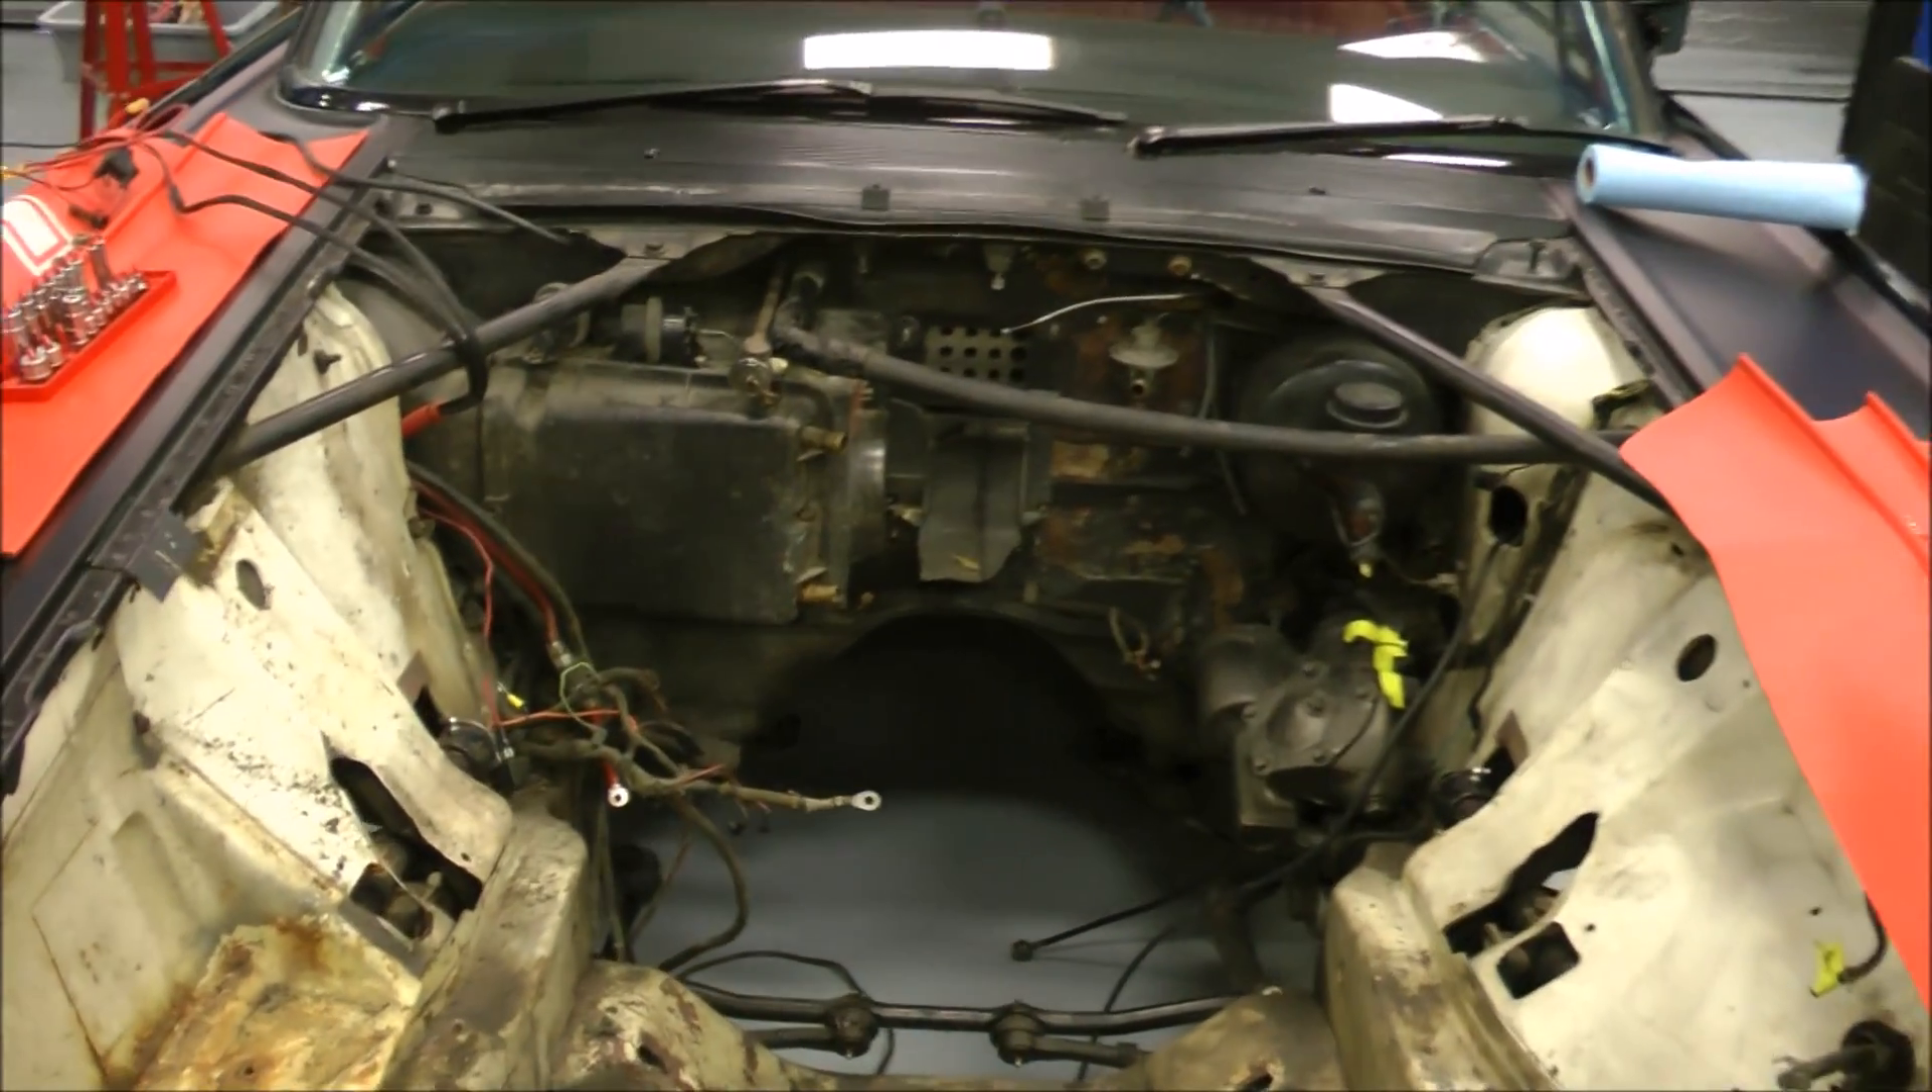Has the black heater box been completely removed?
No.